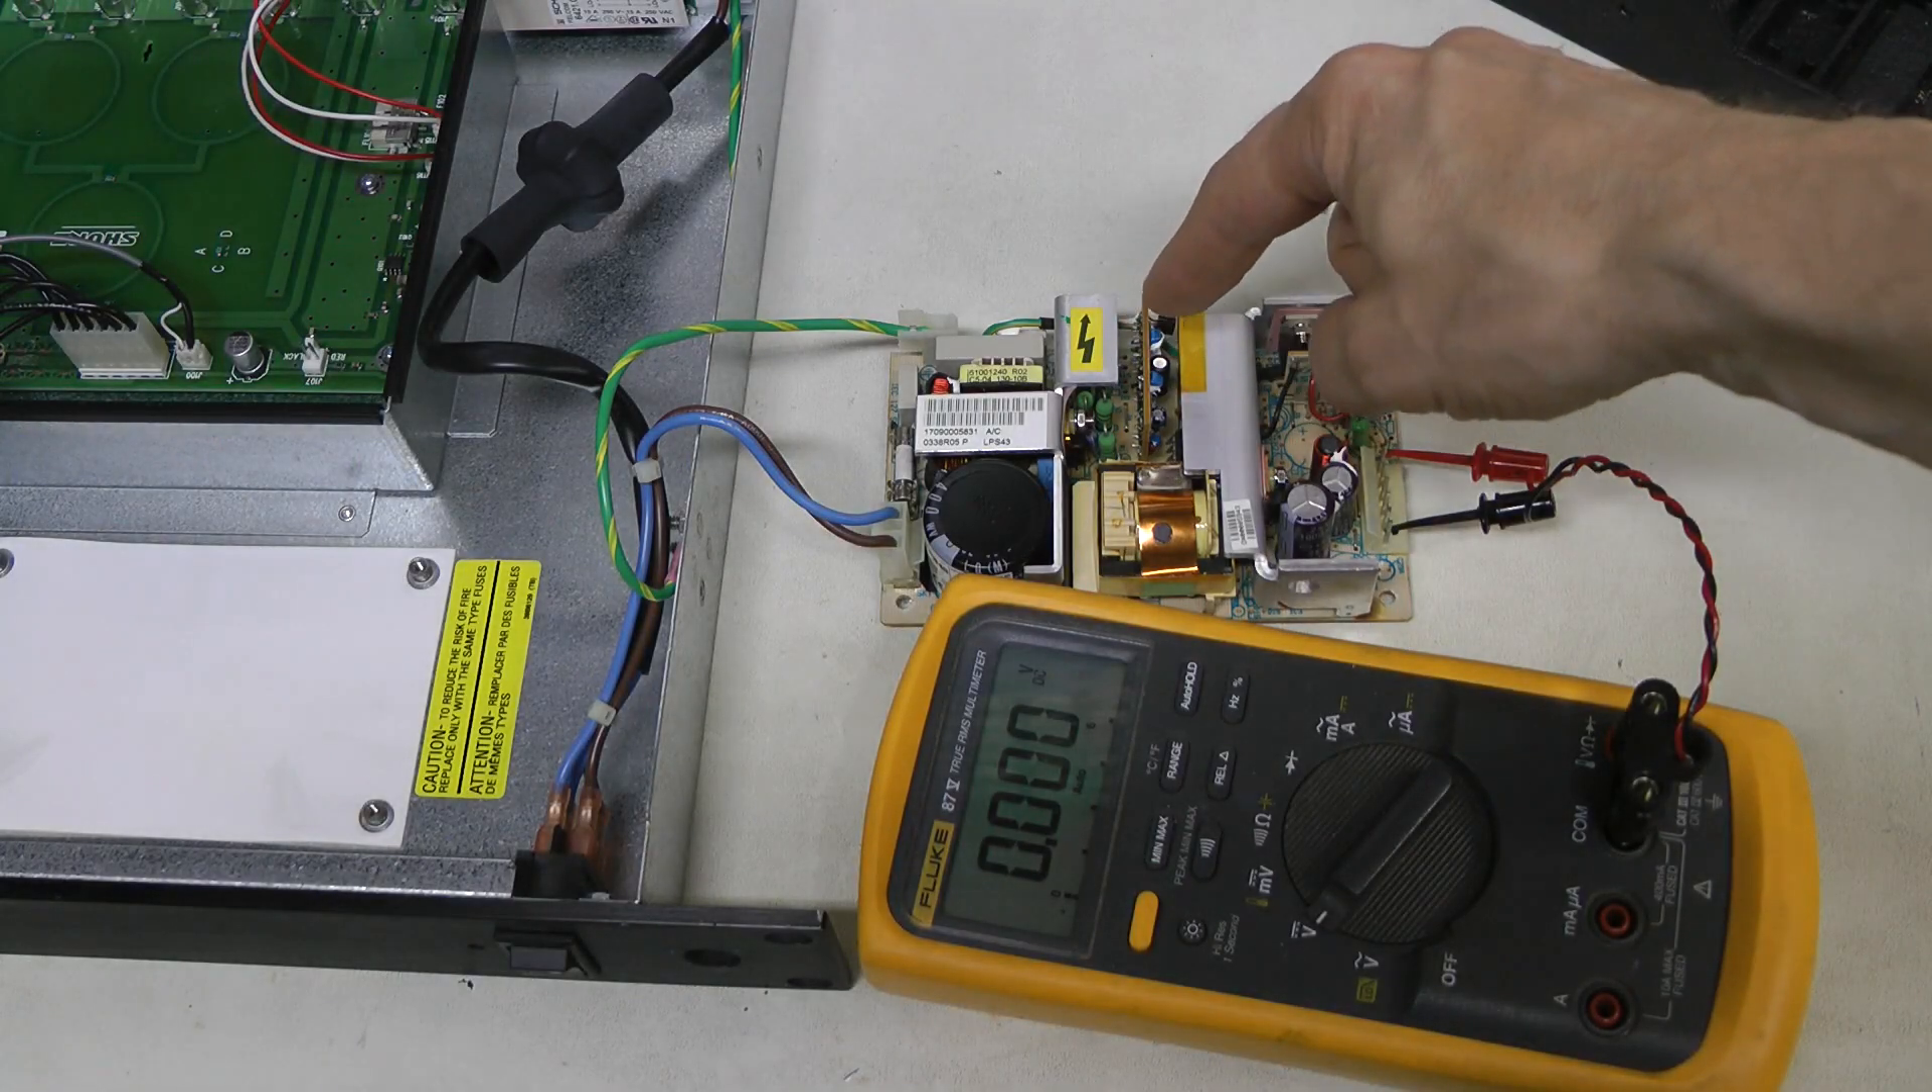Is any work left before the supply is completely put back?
Yes.